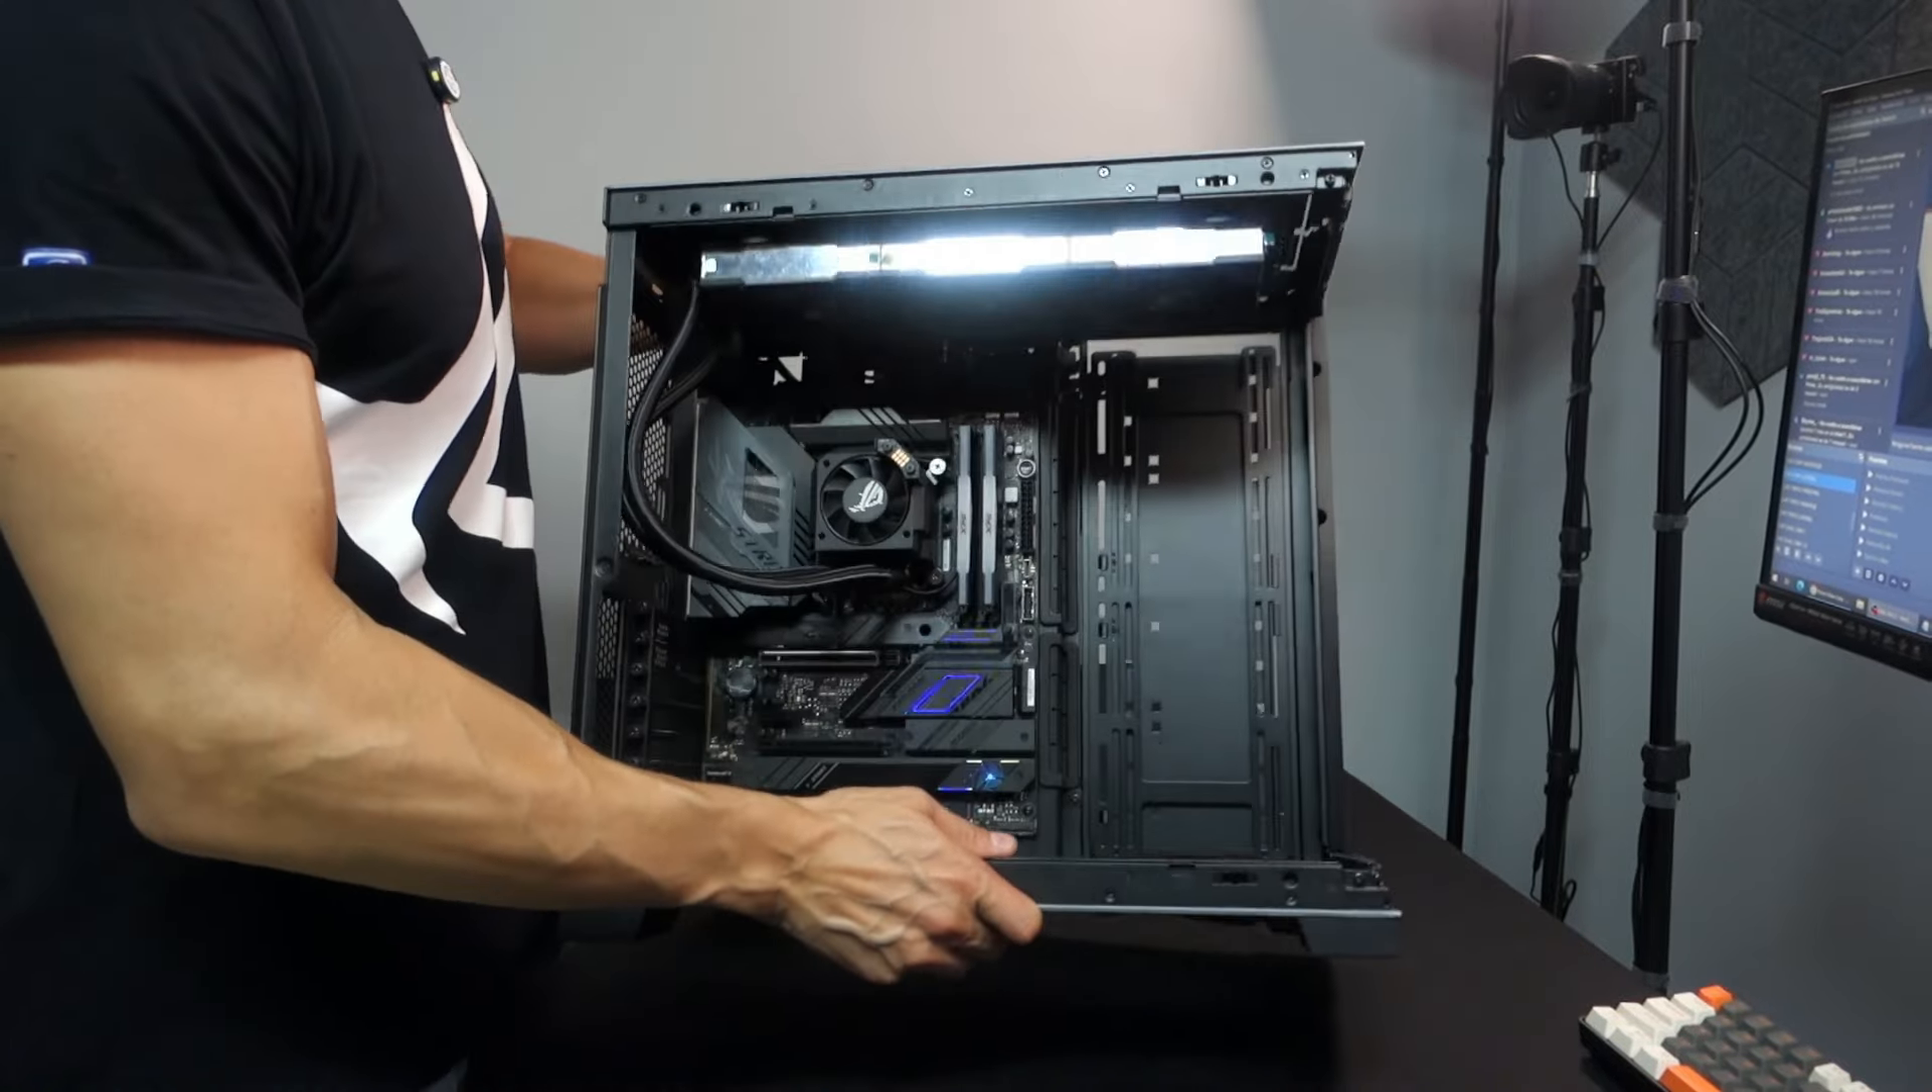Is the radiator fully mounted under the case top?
Yes.